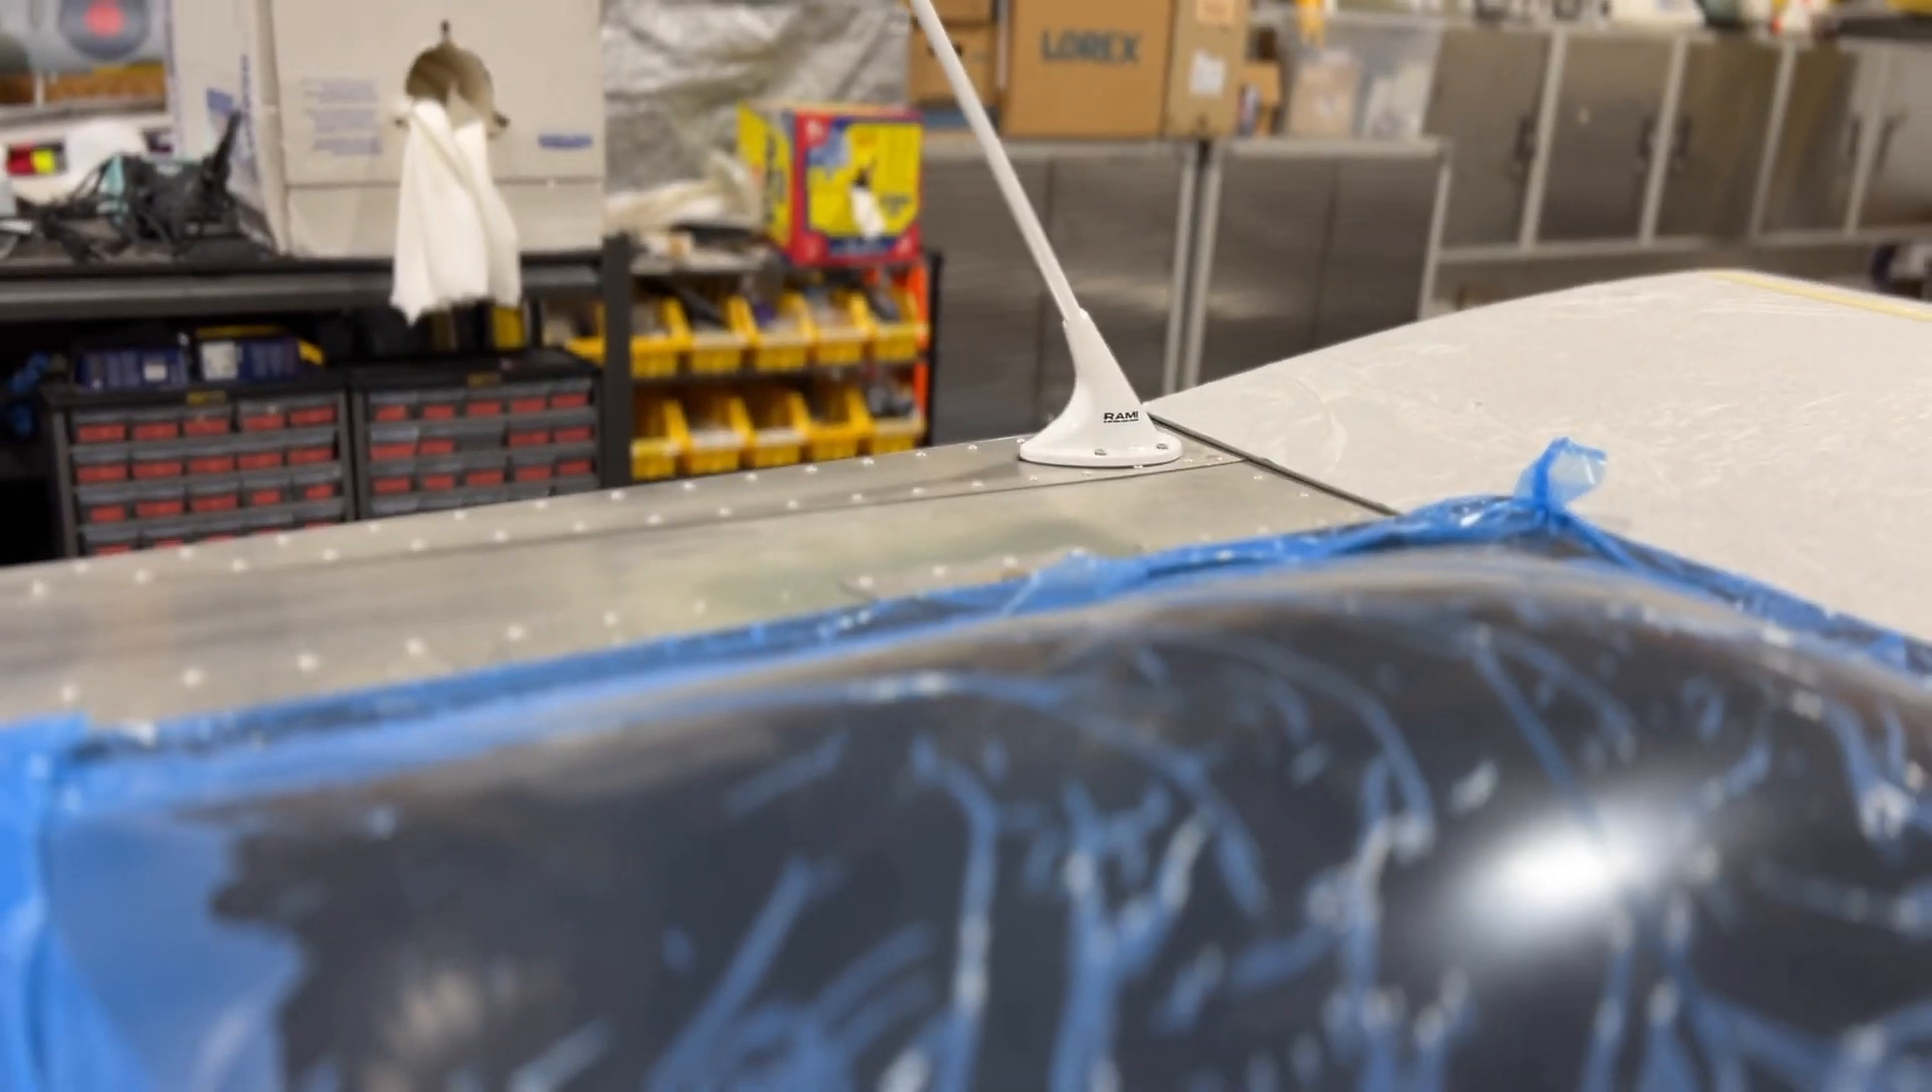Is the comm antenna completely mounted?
Yes.